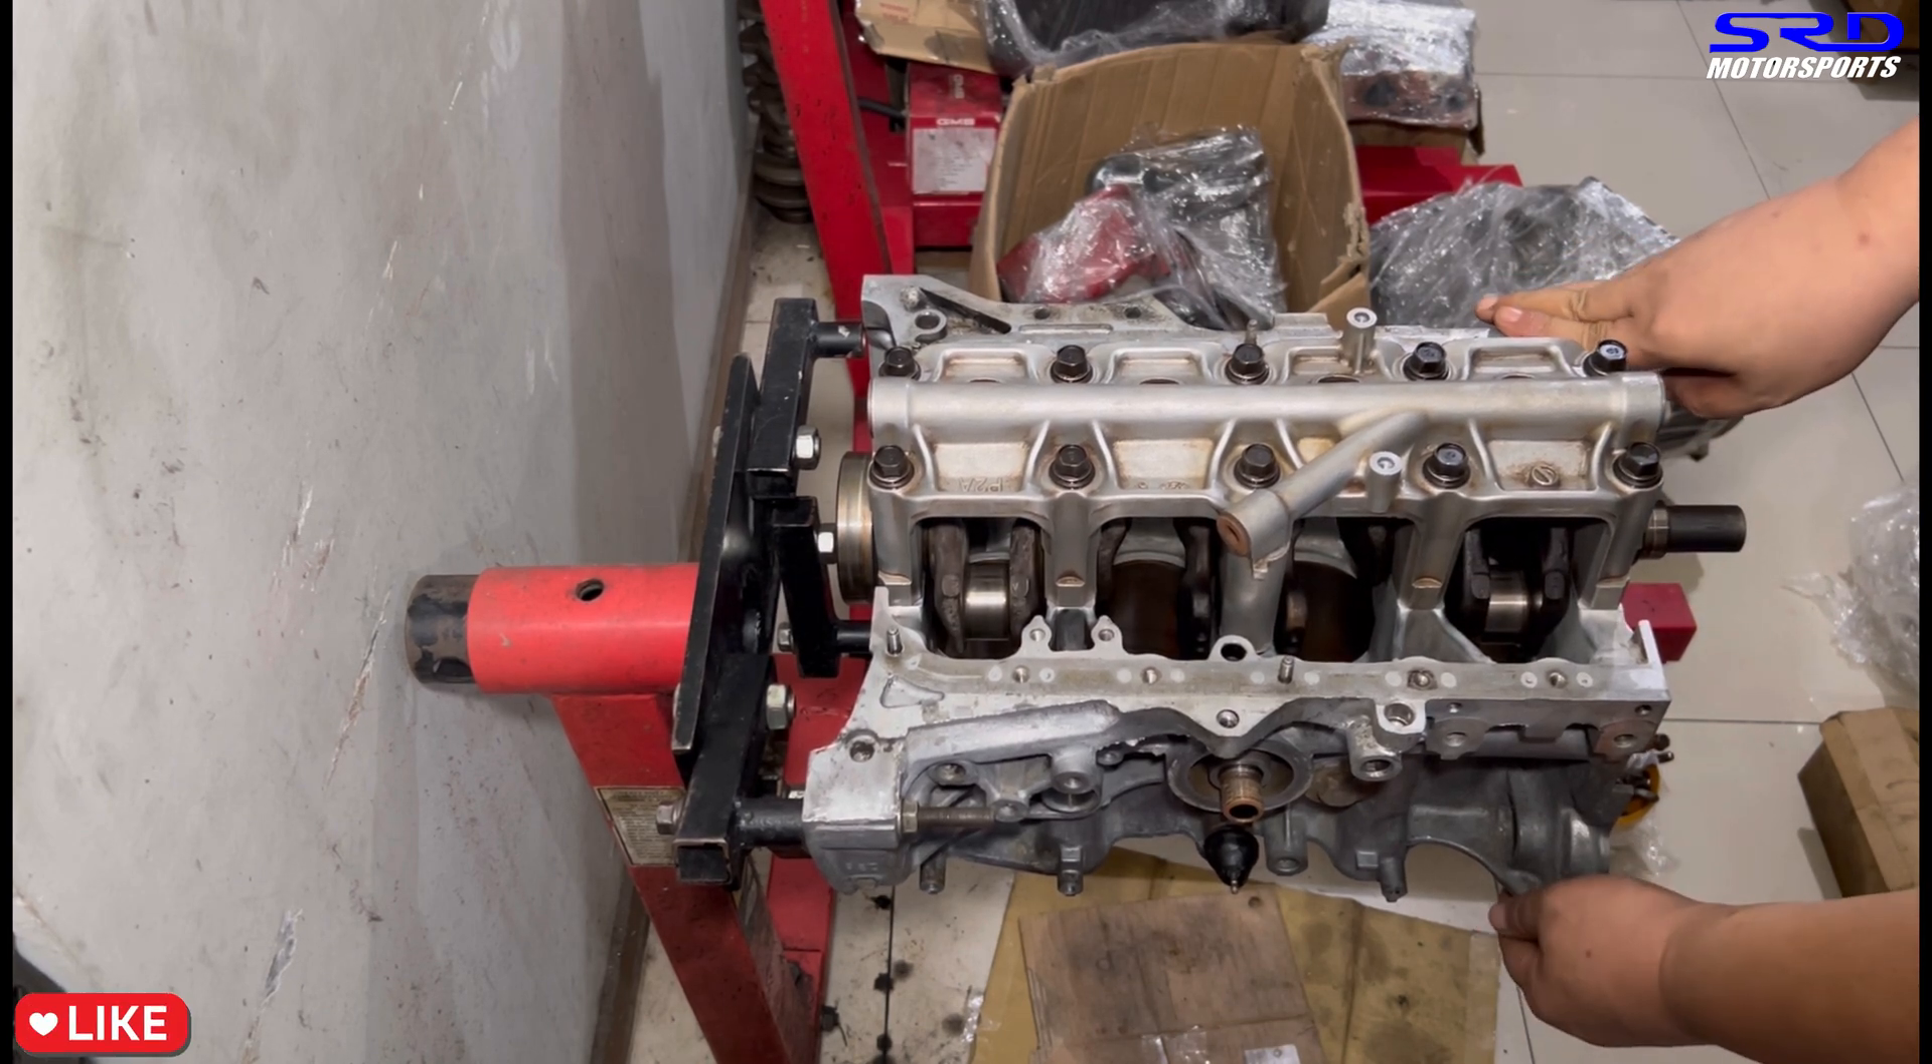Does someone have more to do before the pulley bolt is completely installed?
Yes.